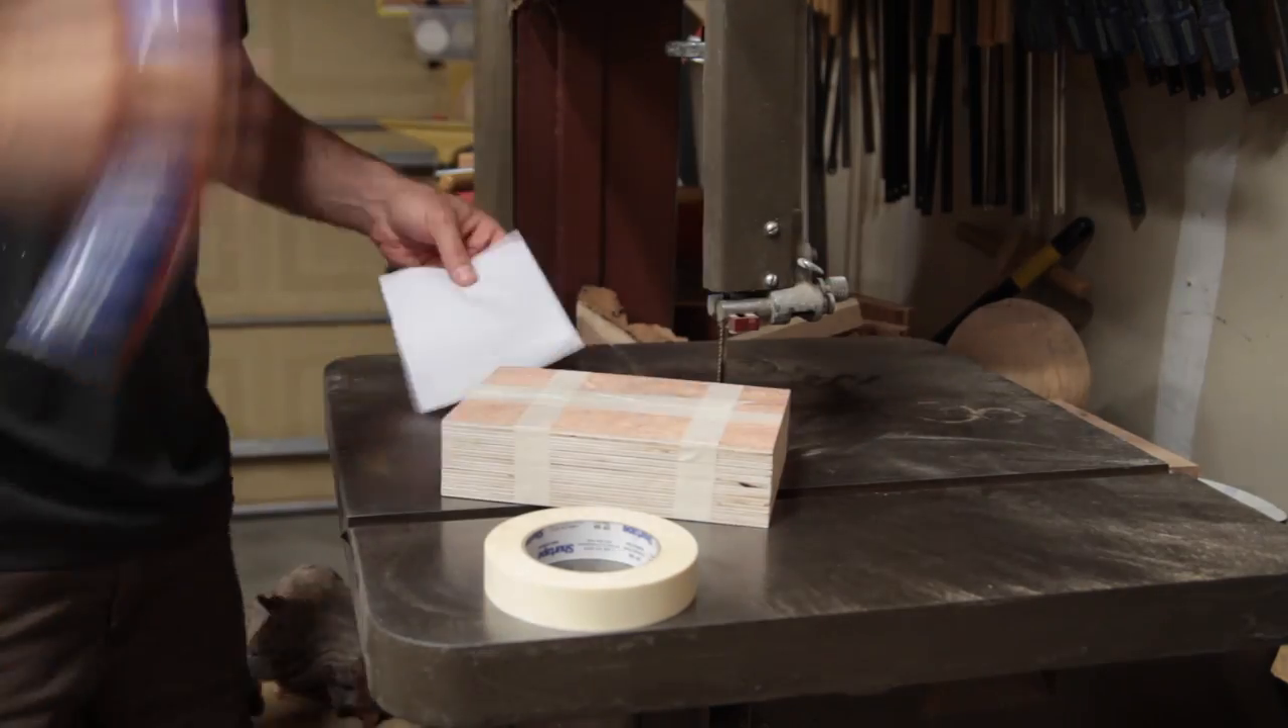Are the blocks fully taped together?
Yes.